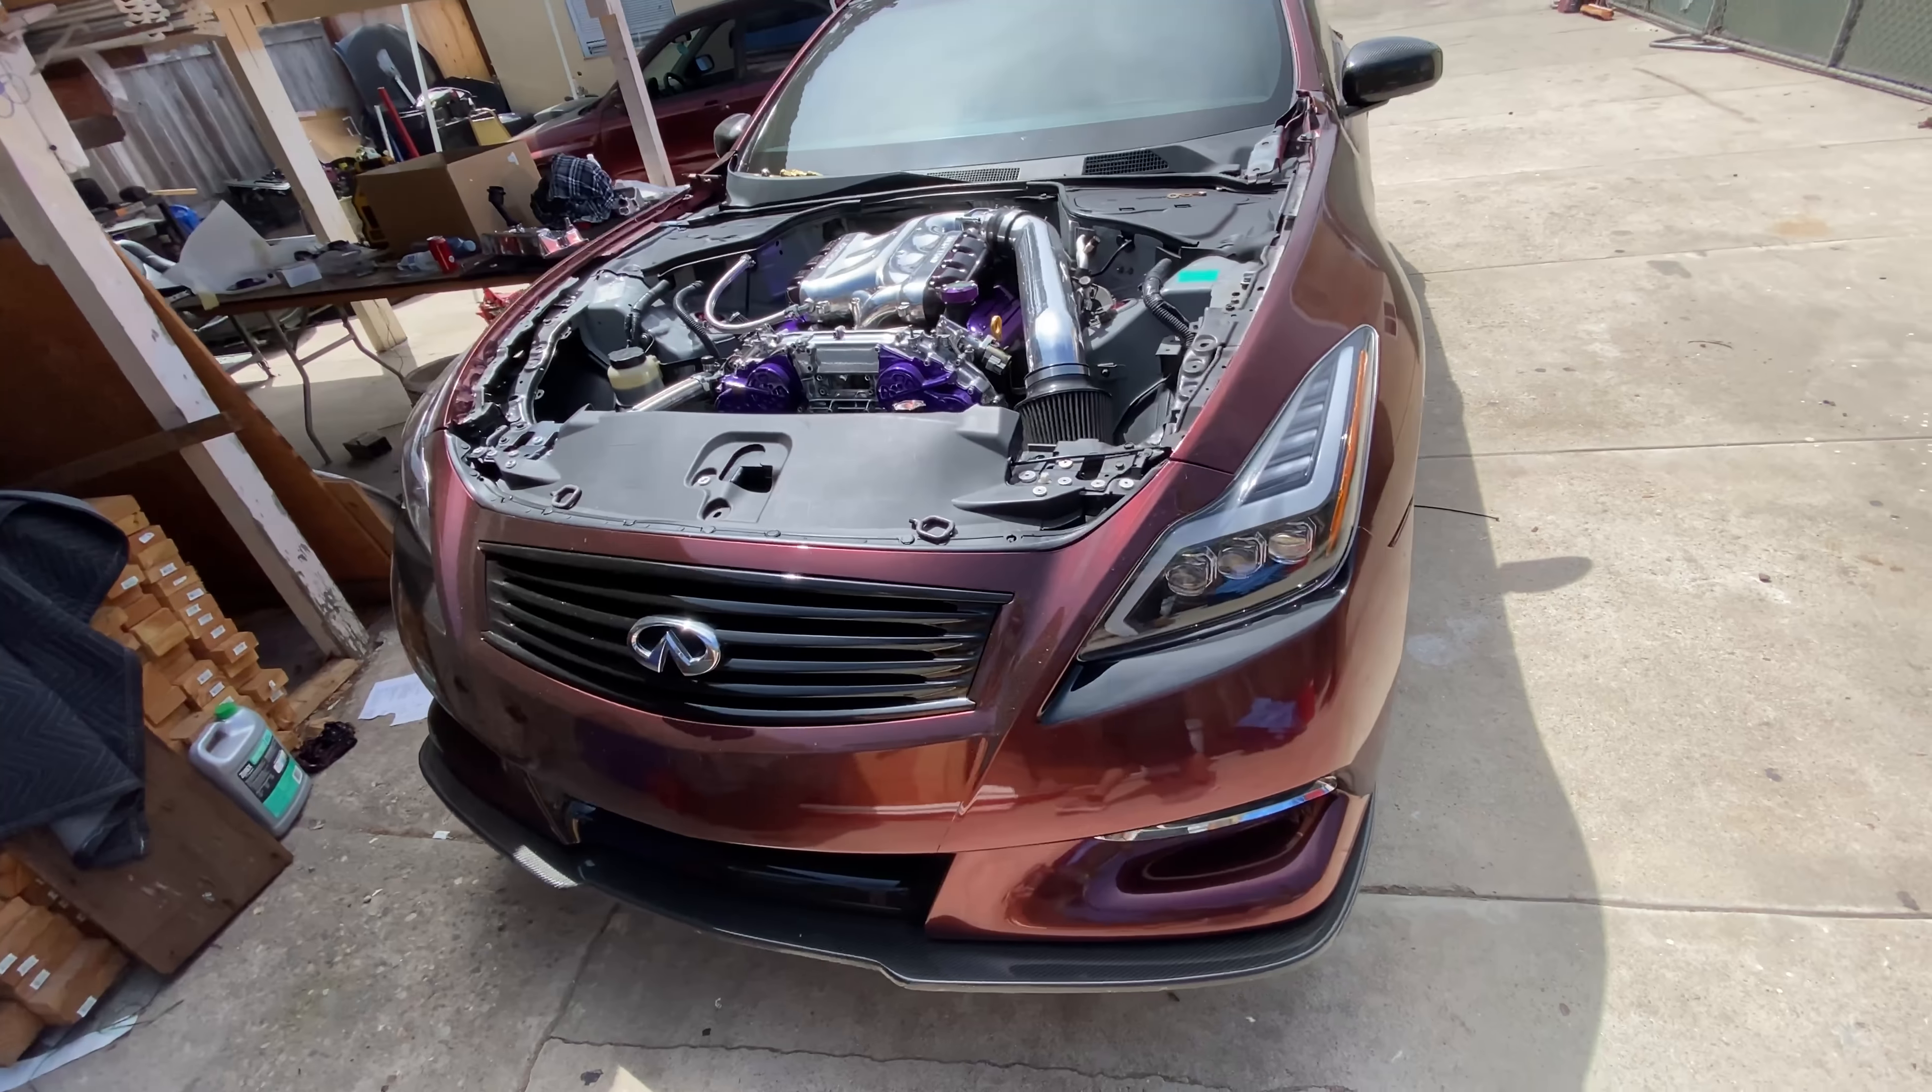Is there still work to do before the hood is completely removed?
No.